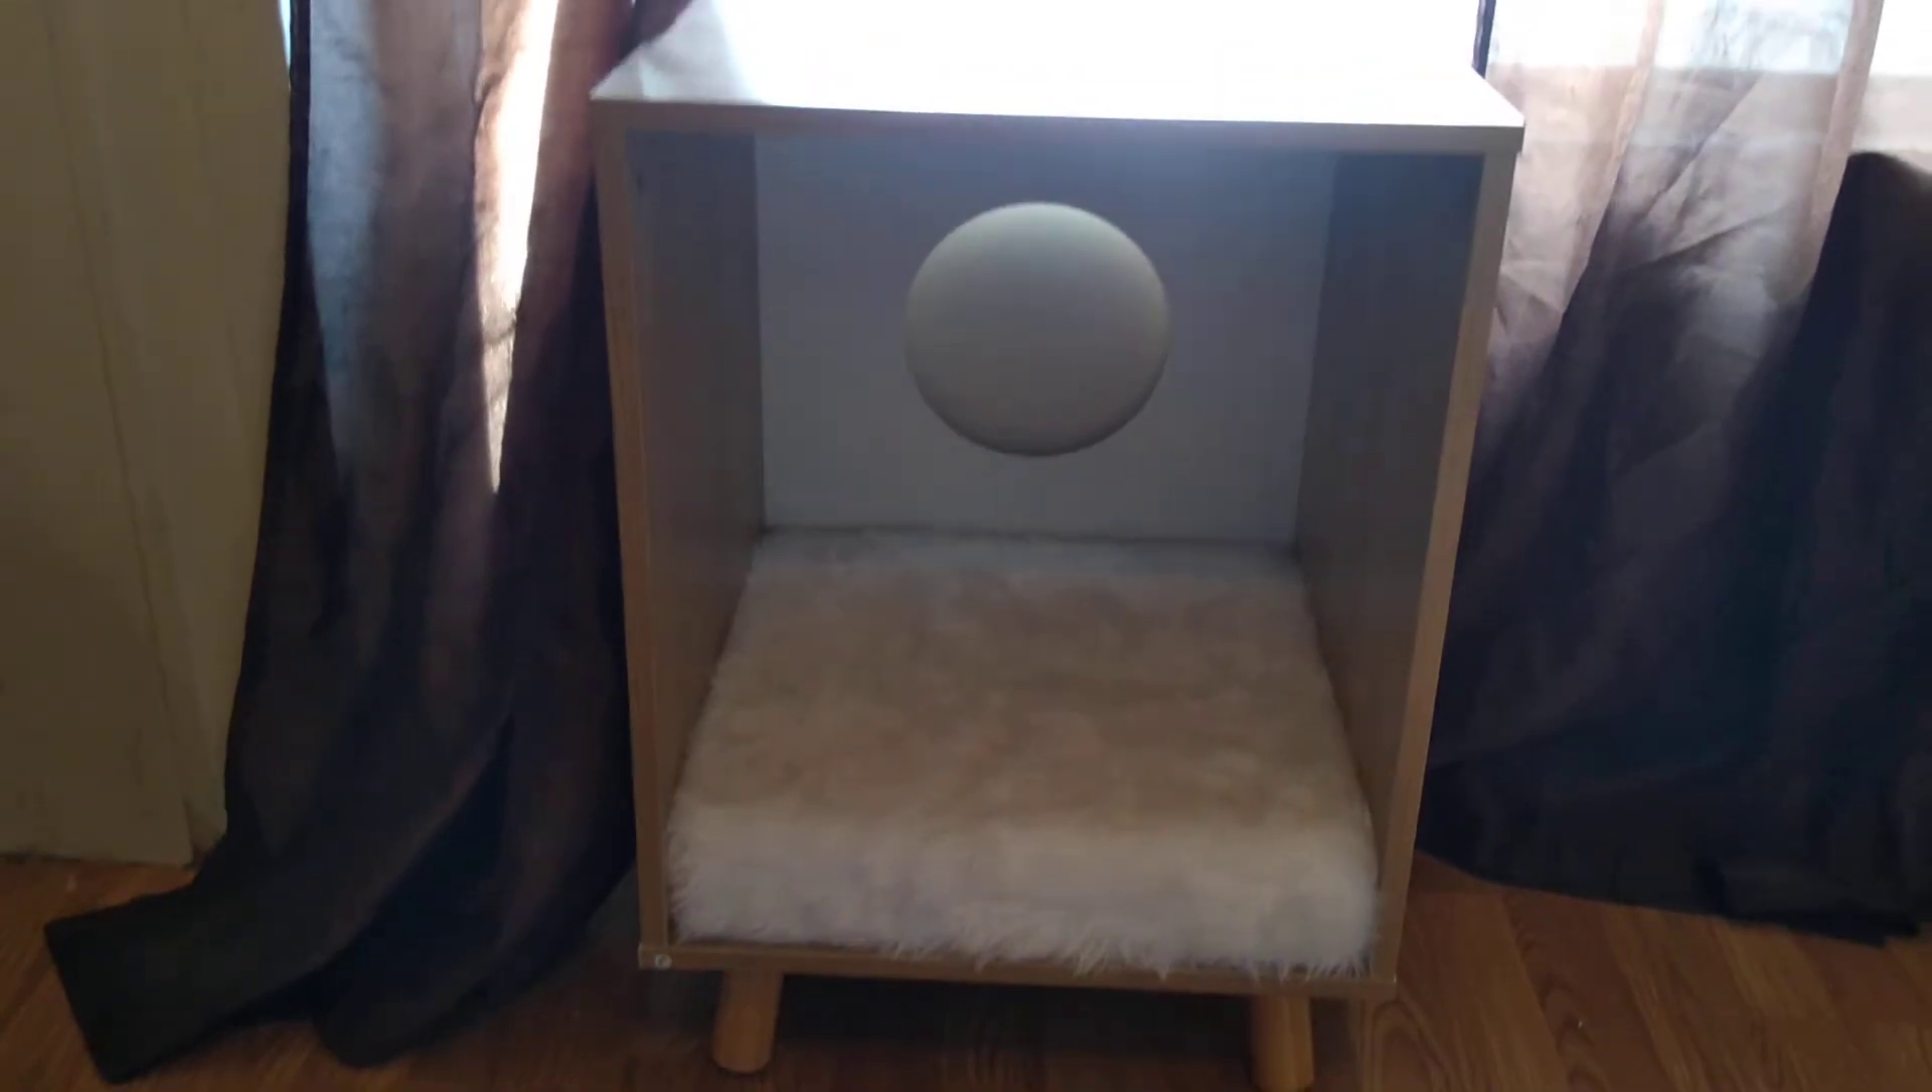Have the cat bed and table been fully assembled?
Yes.